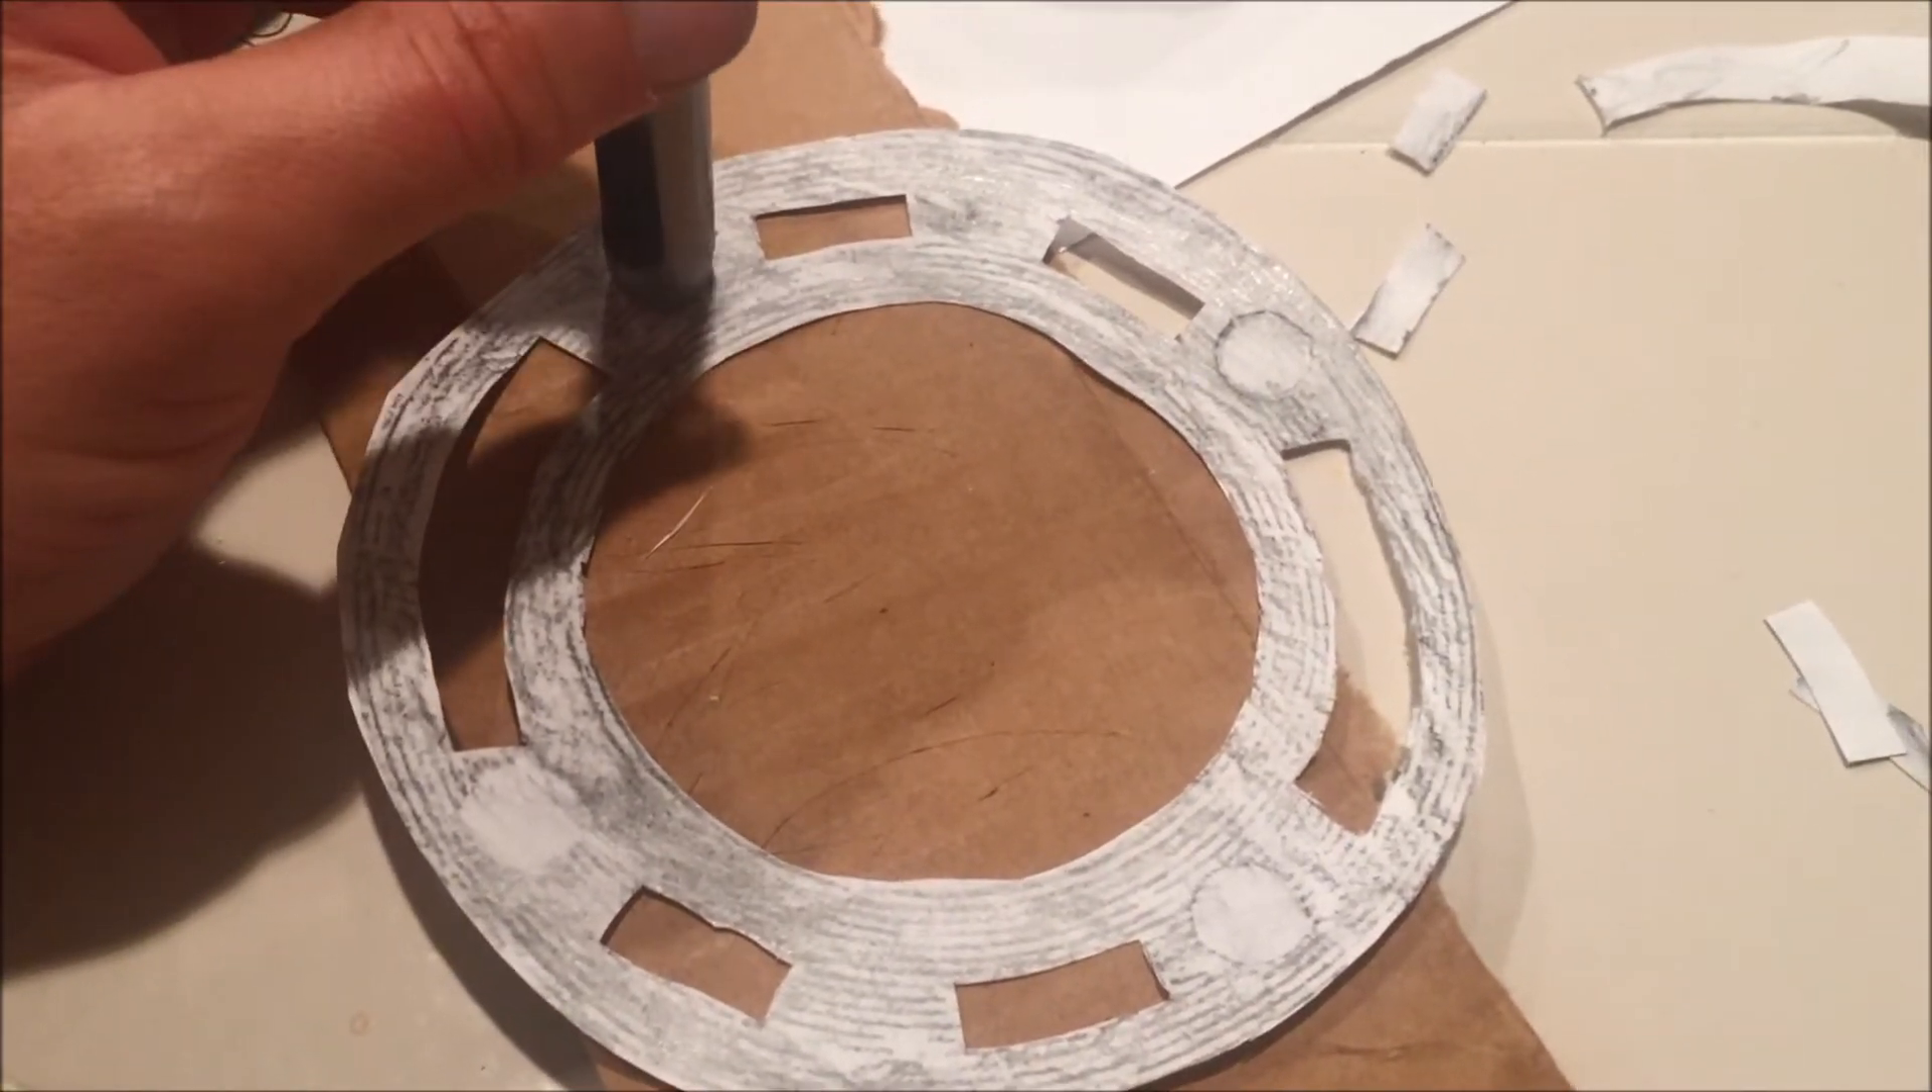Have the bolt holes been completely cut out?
No.